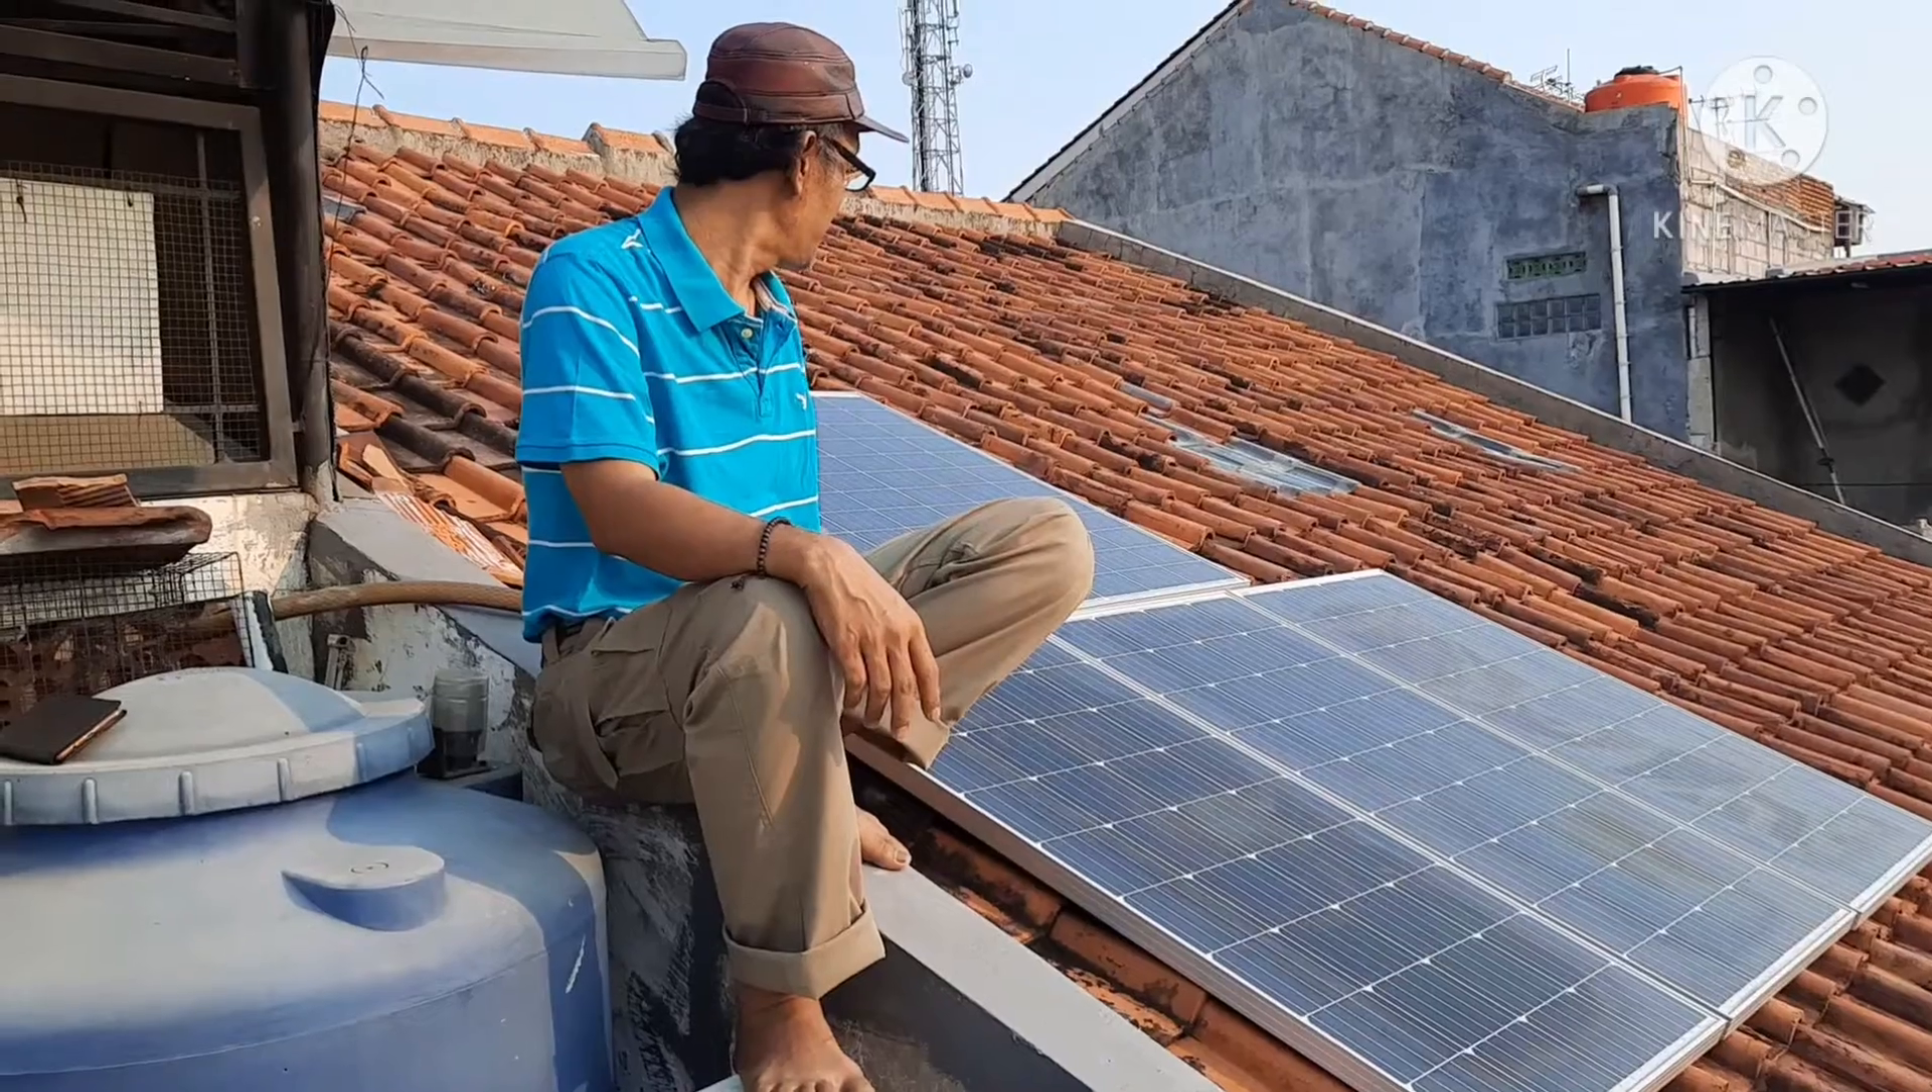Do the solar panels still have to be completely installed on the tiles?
No.